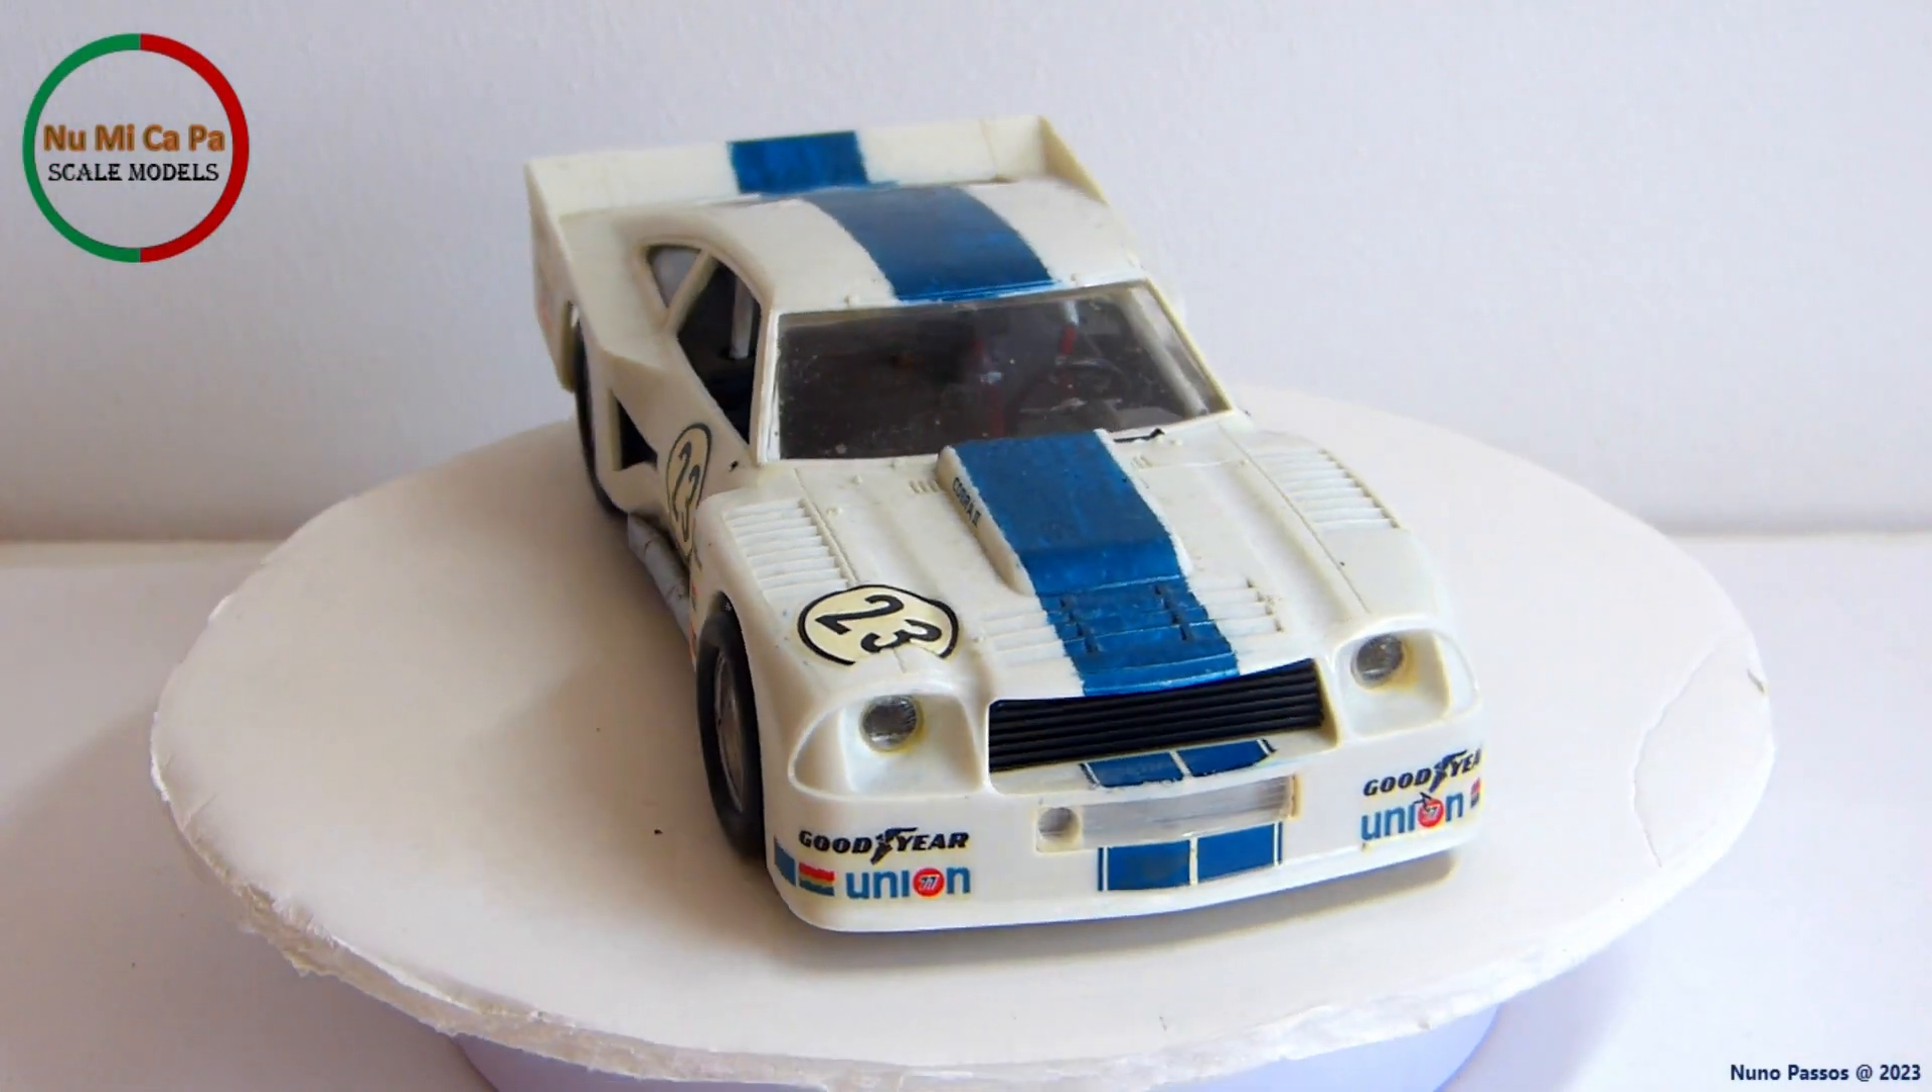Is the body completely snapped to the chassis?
Yes.